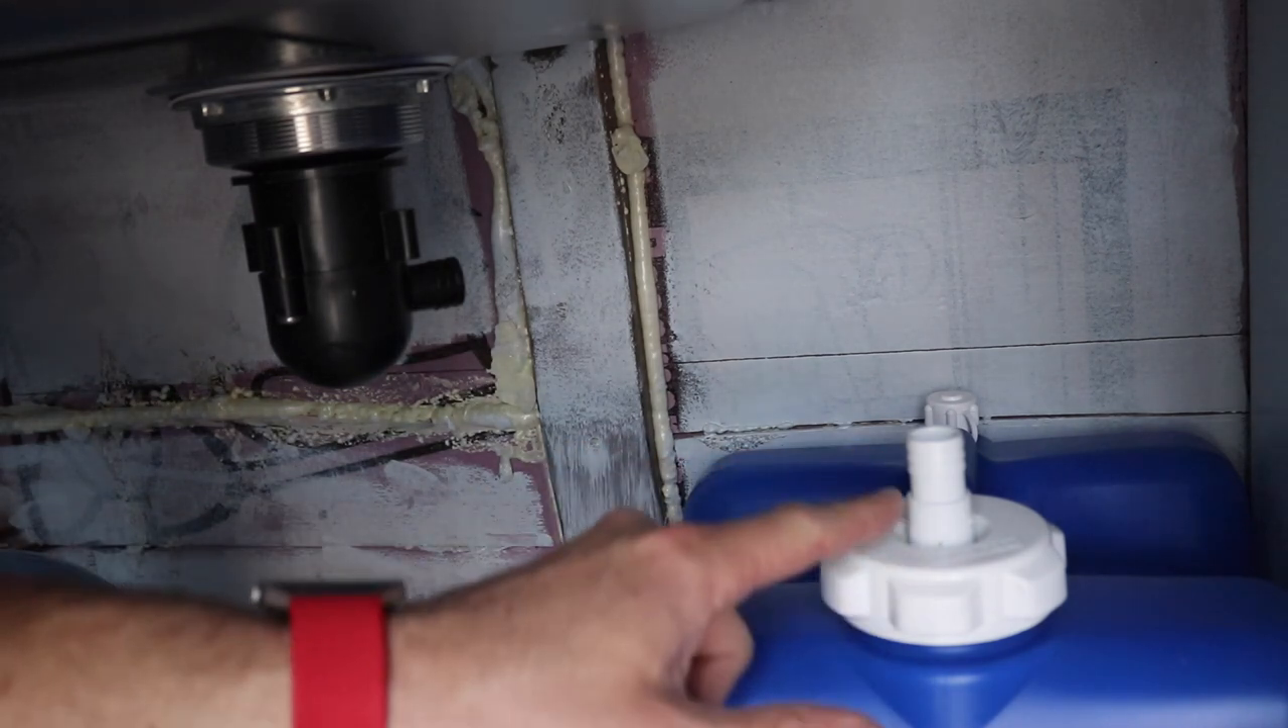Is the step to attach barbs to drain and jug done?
Yes.